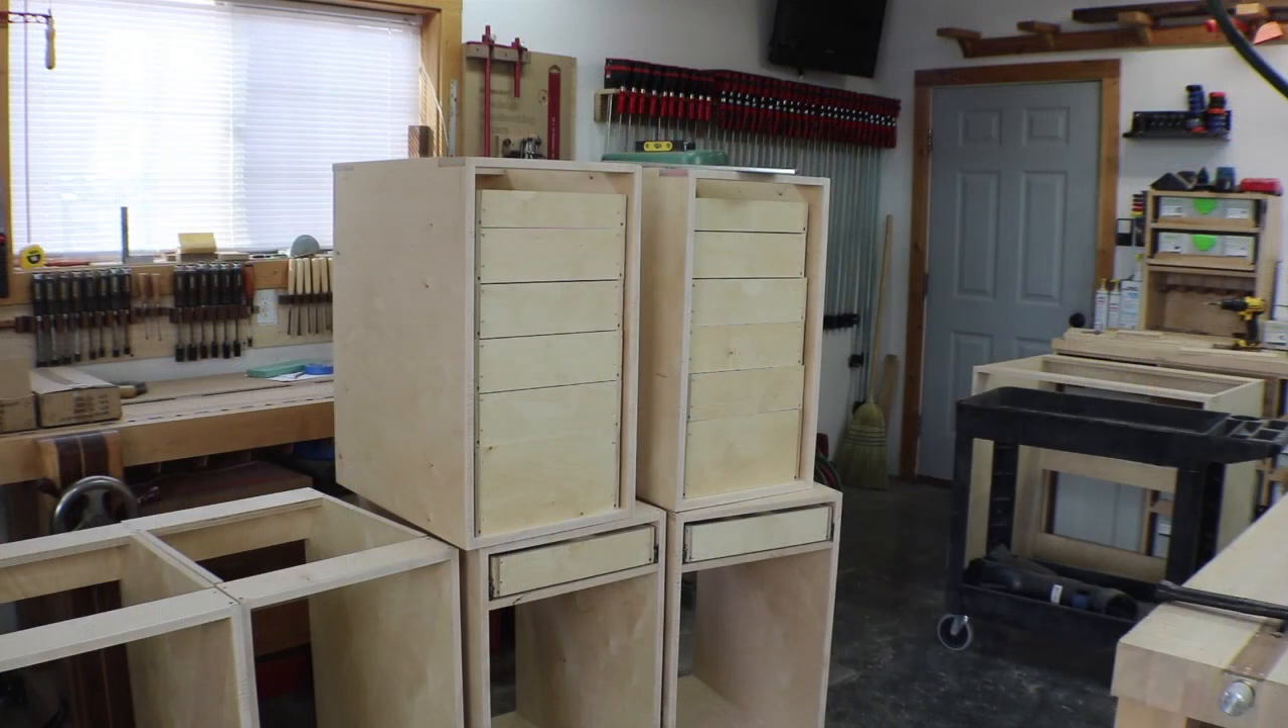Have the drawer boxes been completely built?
Yes.